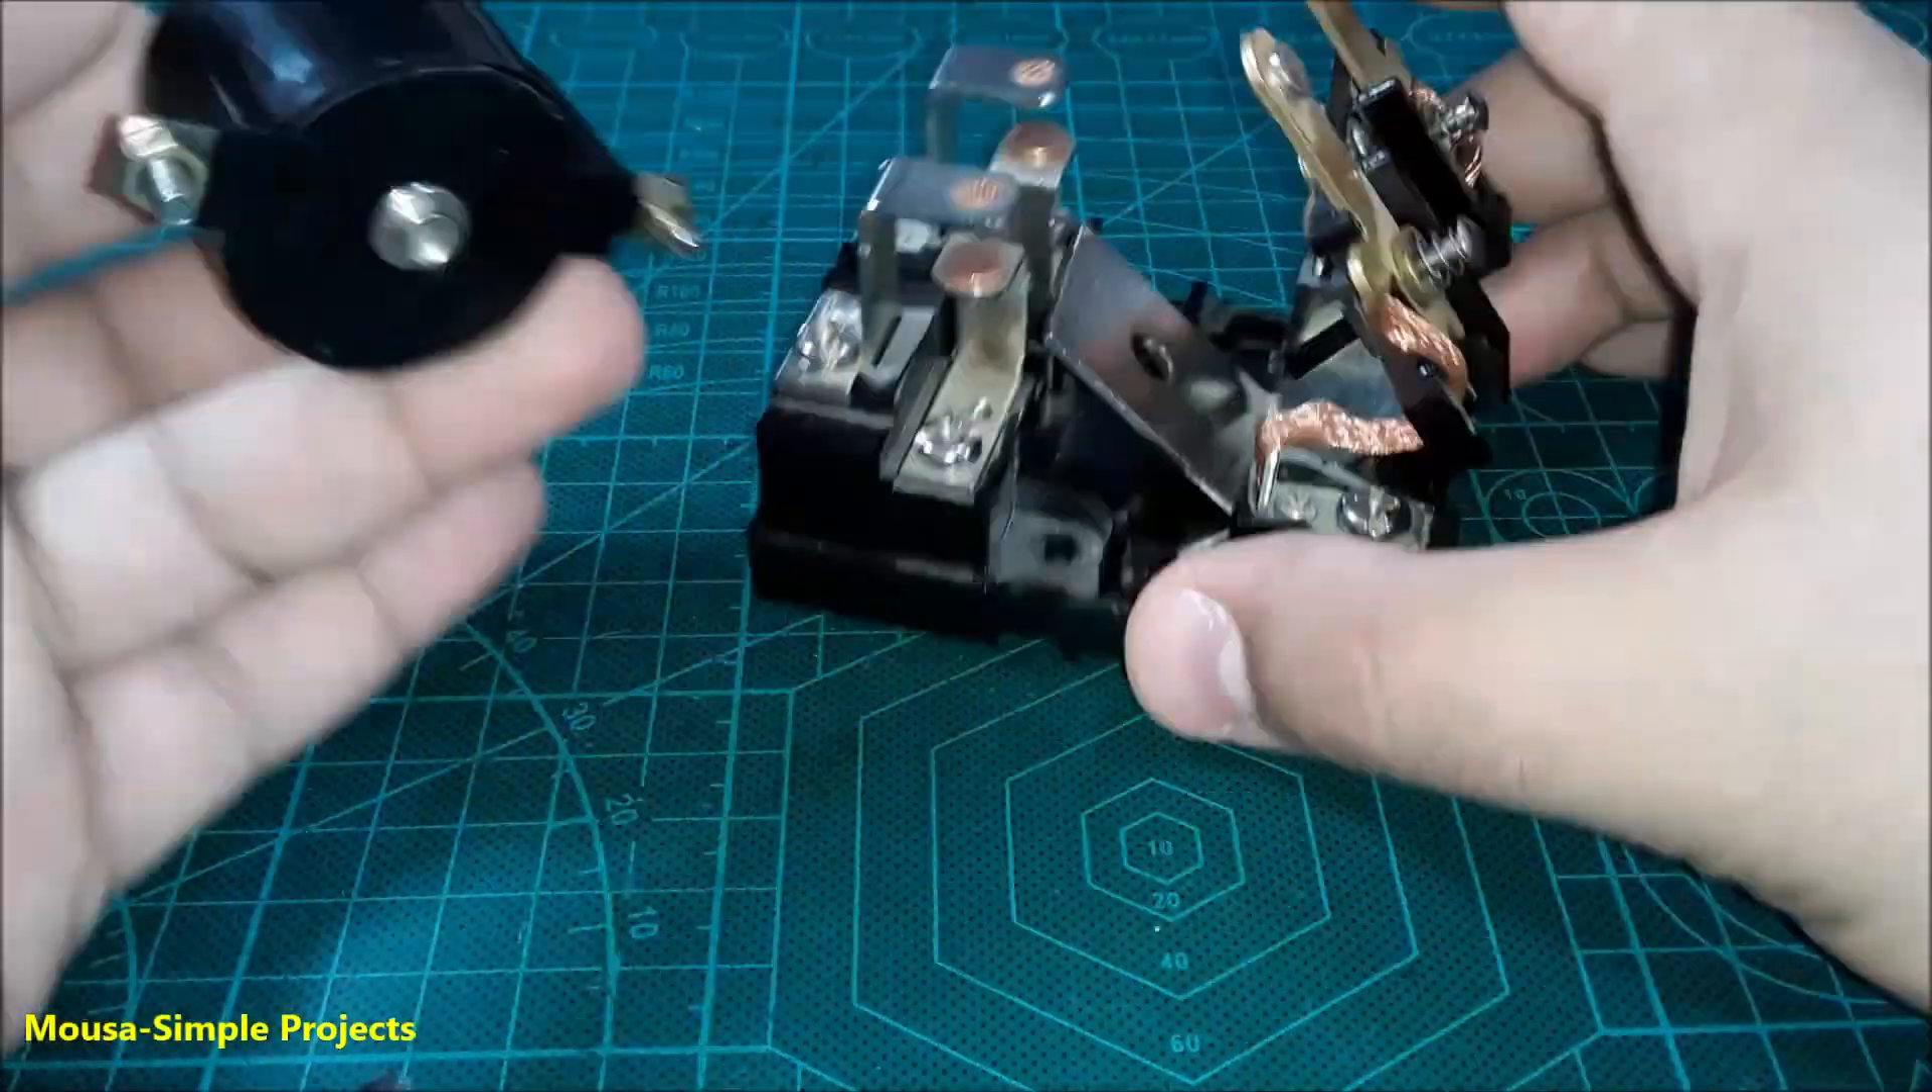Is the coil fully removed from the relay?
Yes.